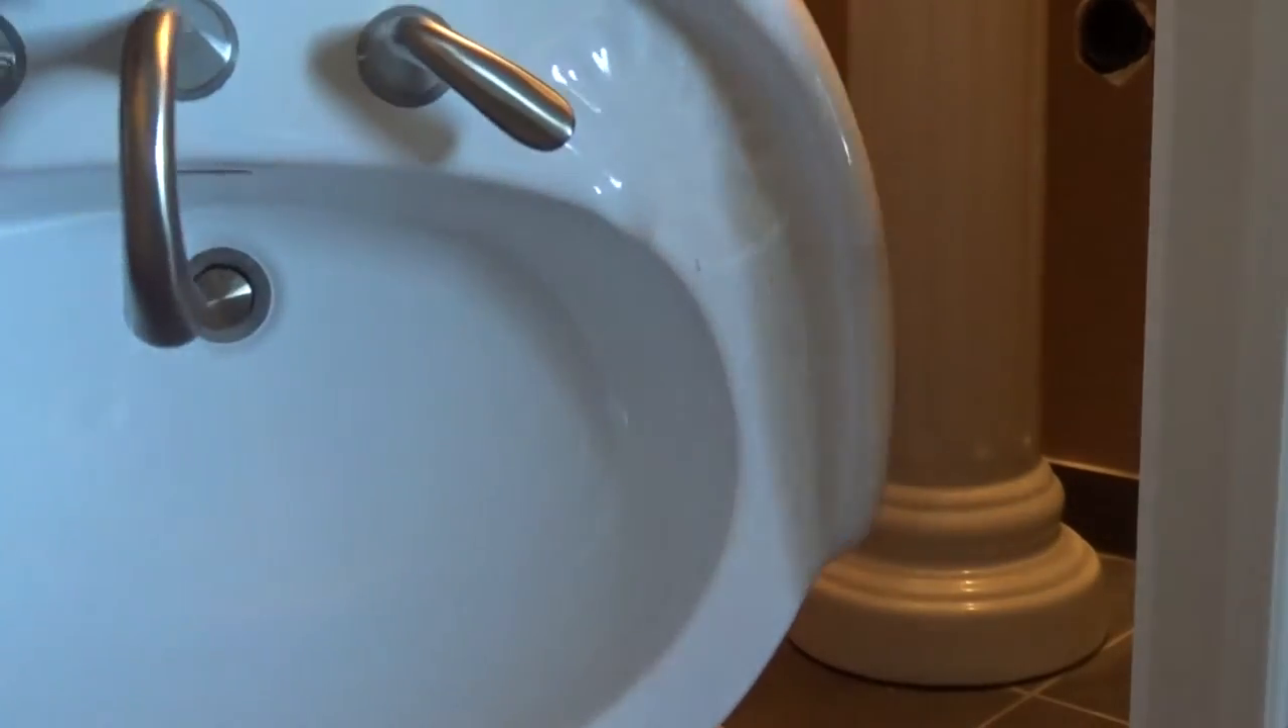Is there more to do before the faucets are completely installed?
No.